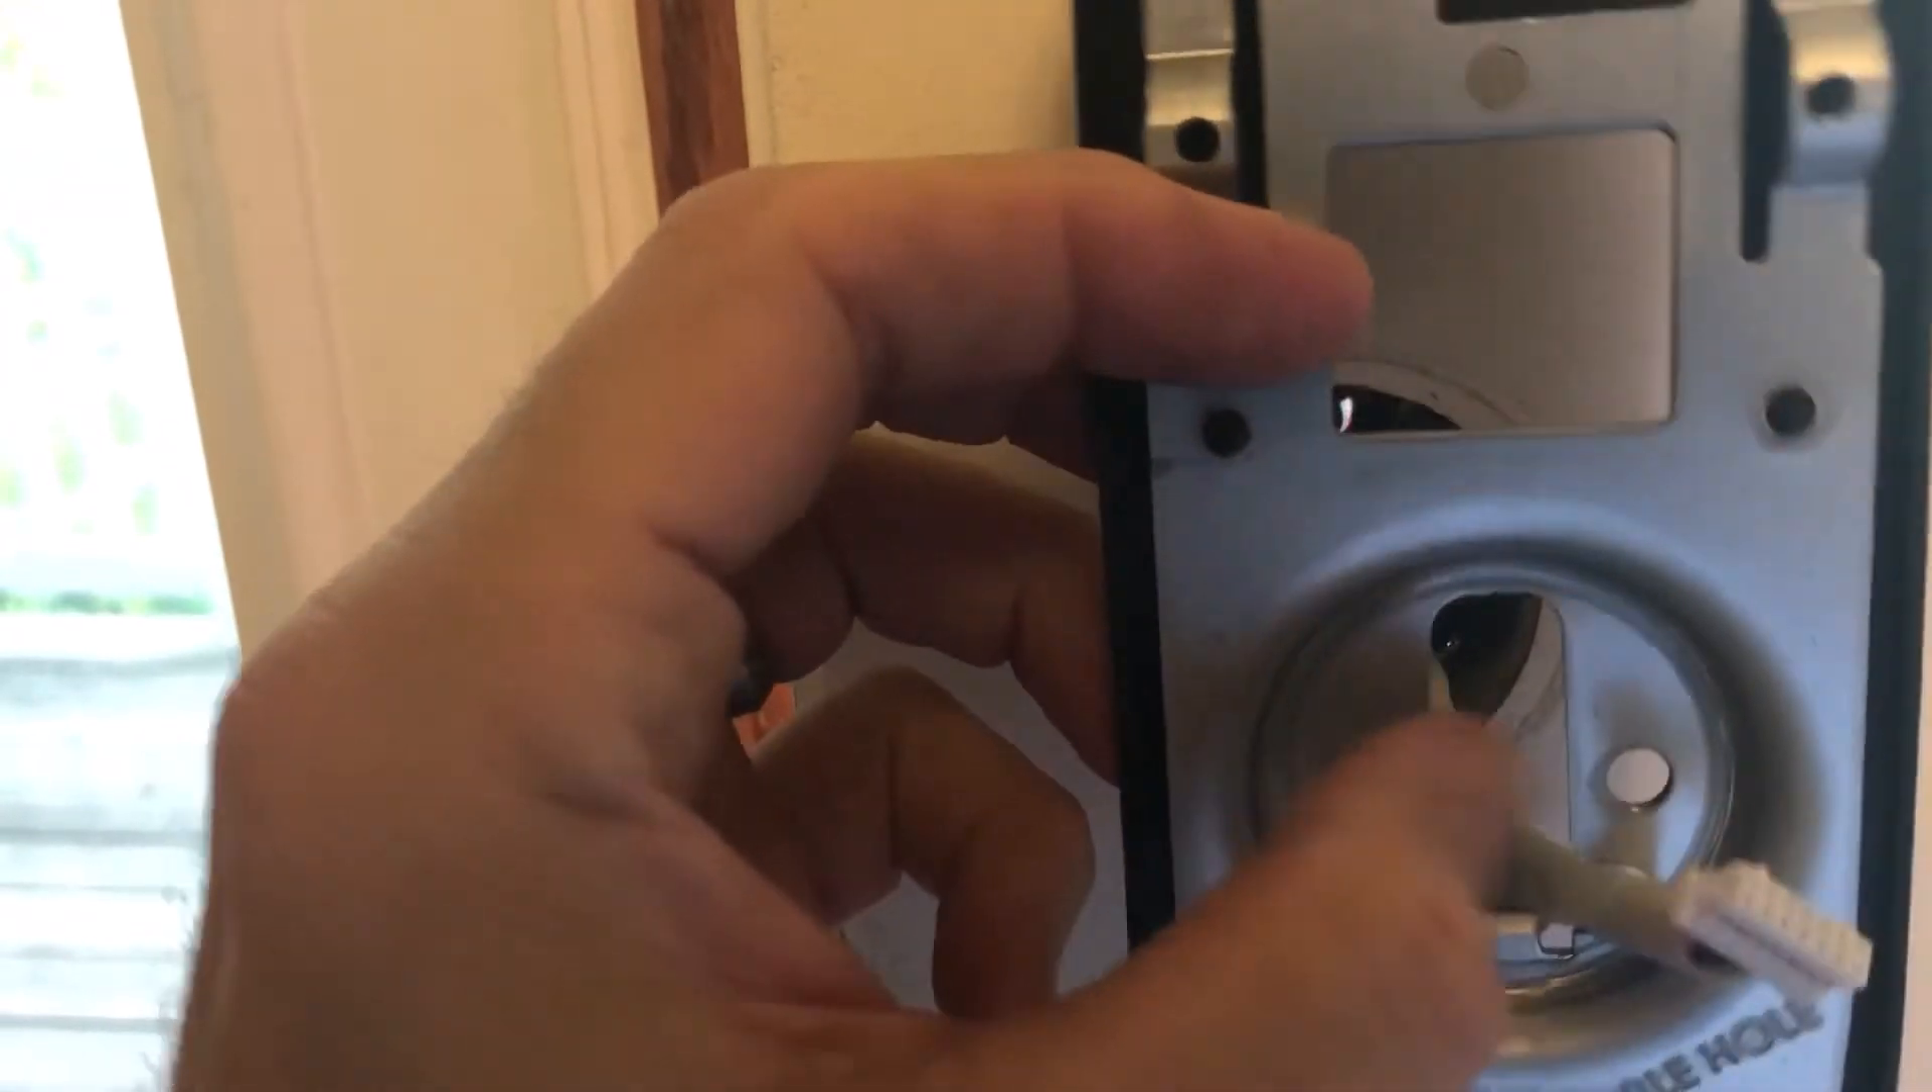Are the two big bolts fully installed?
No.